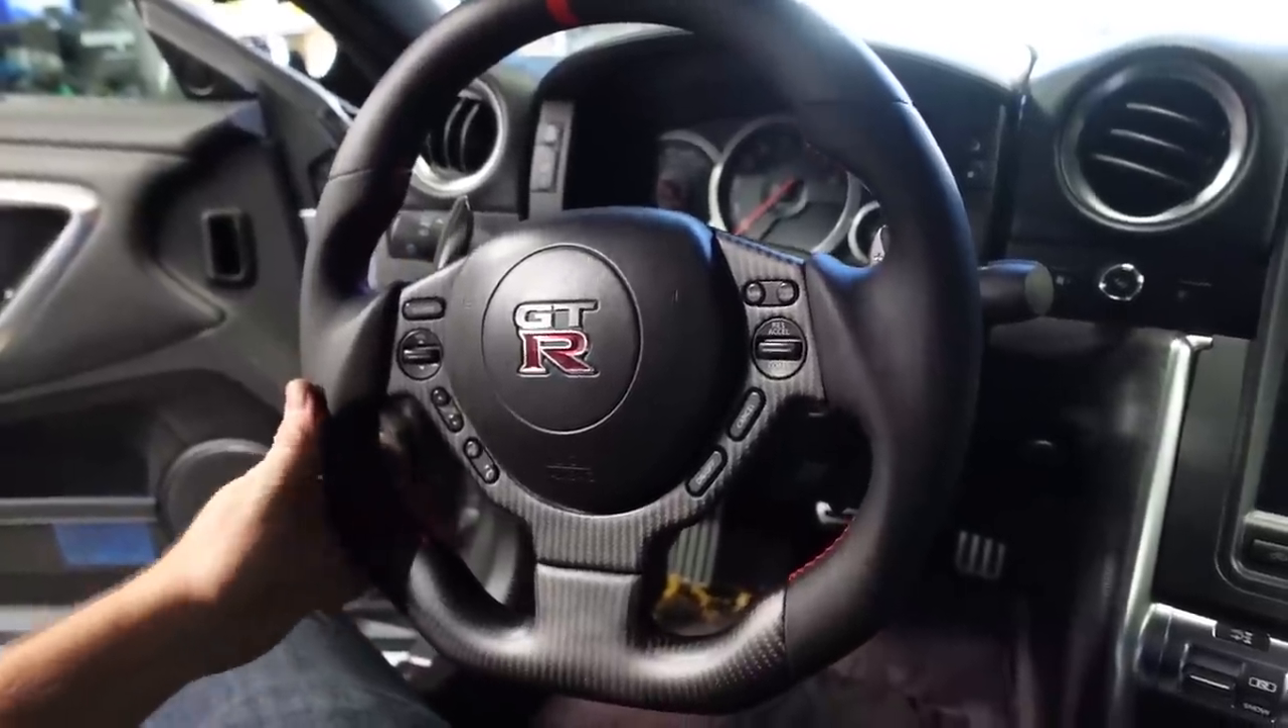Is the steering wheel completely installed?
Yes.